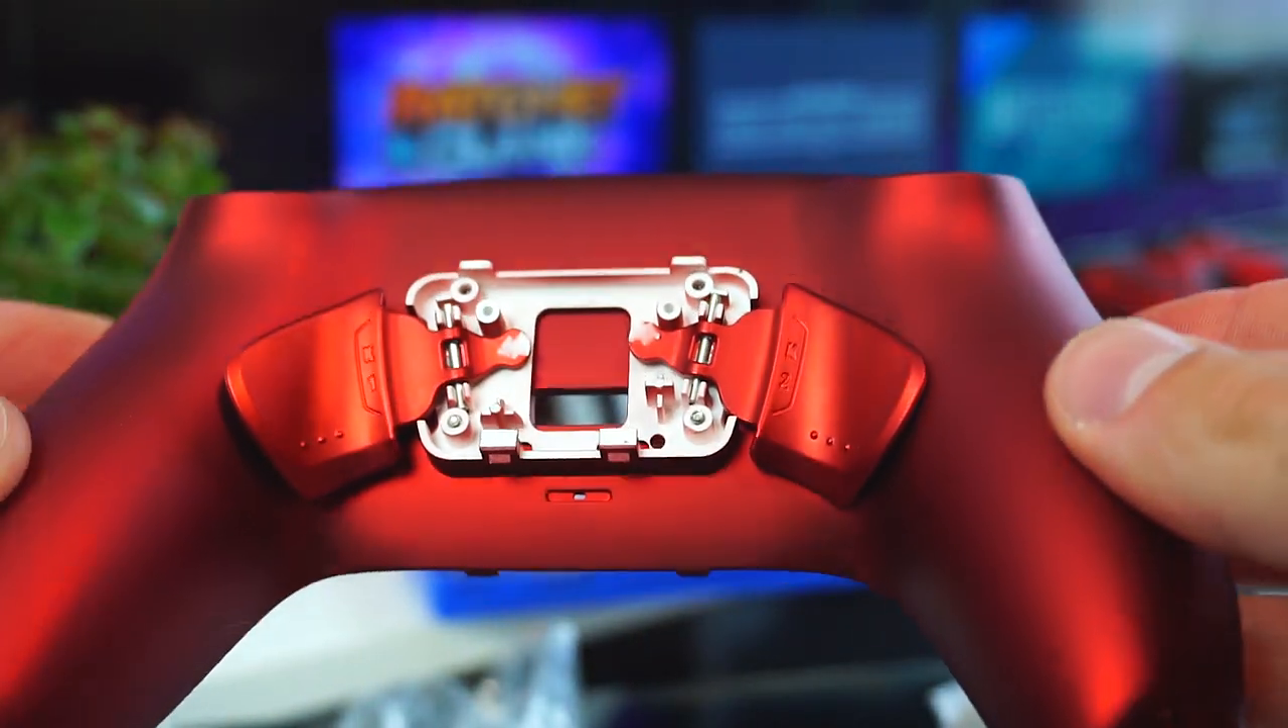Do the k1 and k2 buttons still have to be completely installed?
No.